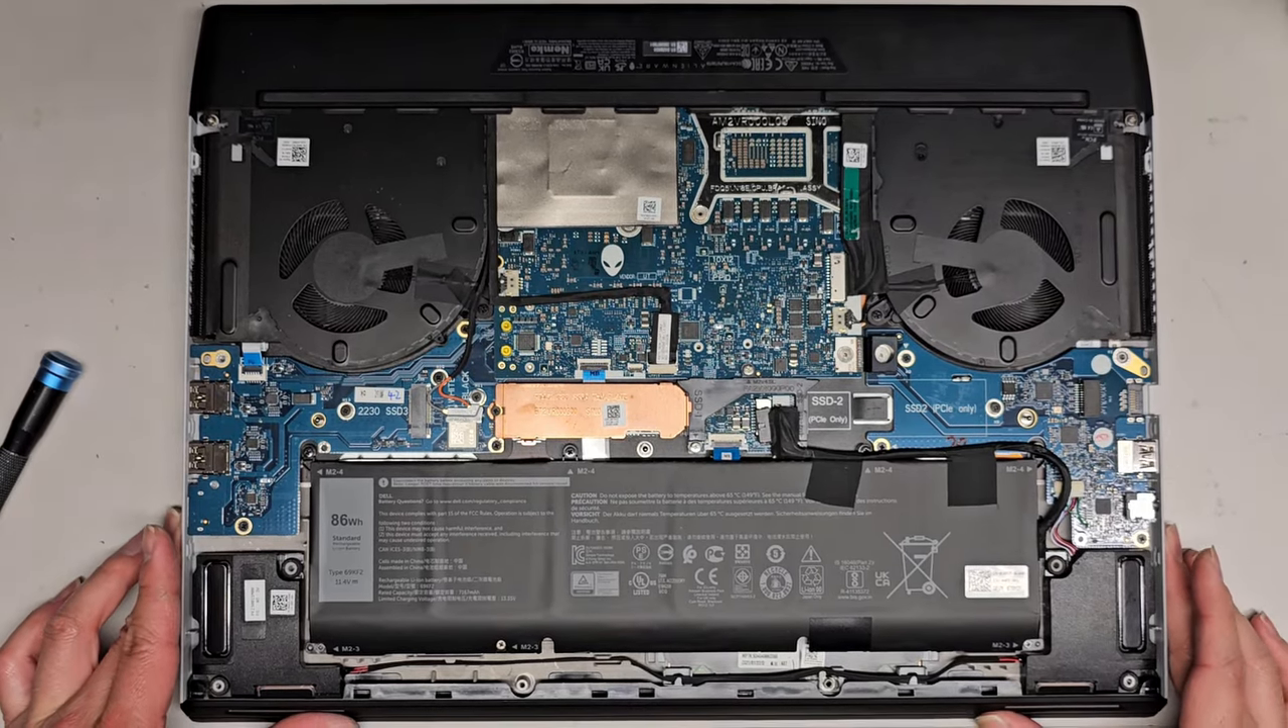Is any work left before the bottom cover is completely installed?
Yes.